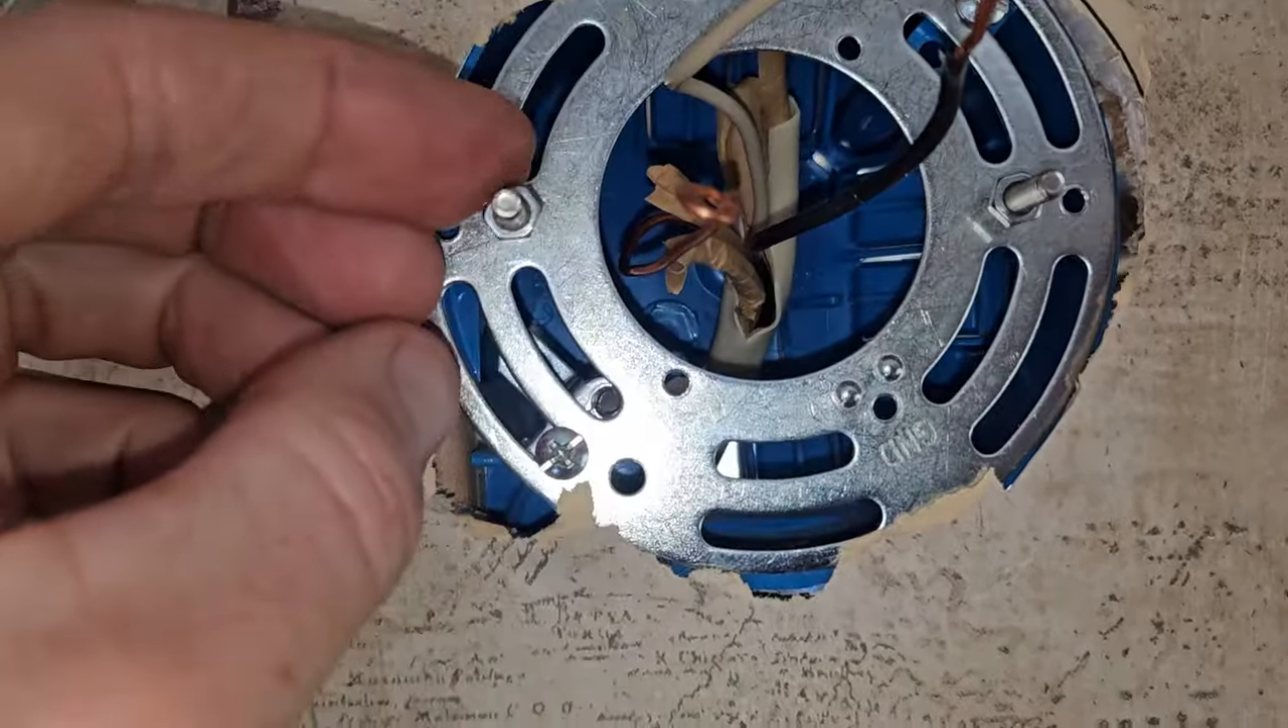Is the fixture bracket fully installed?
Yes.